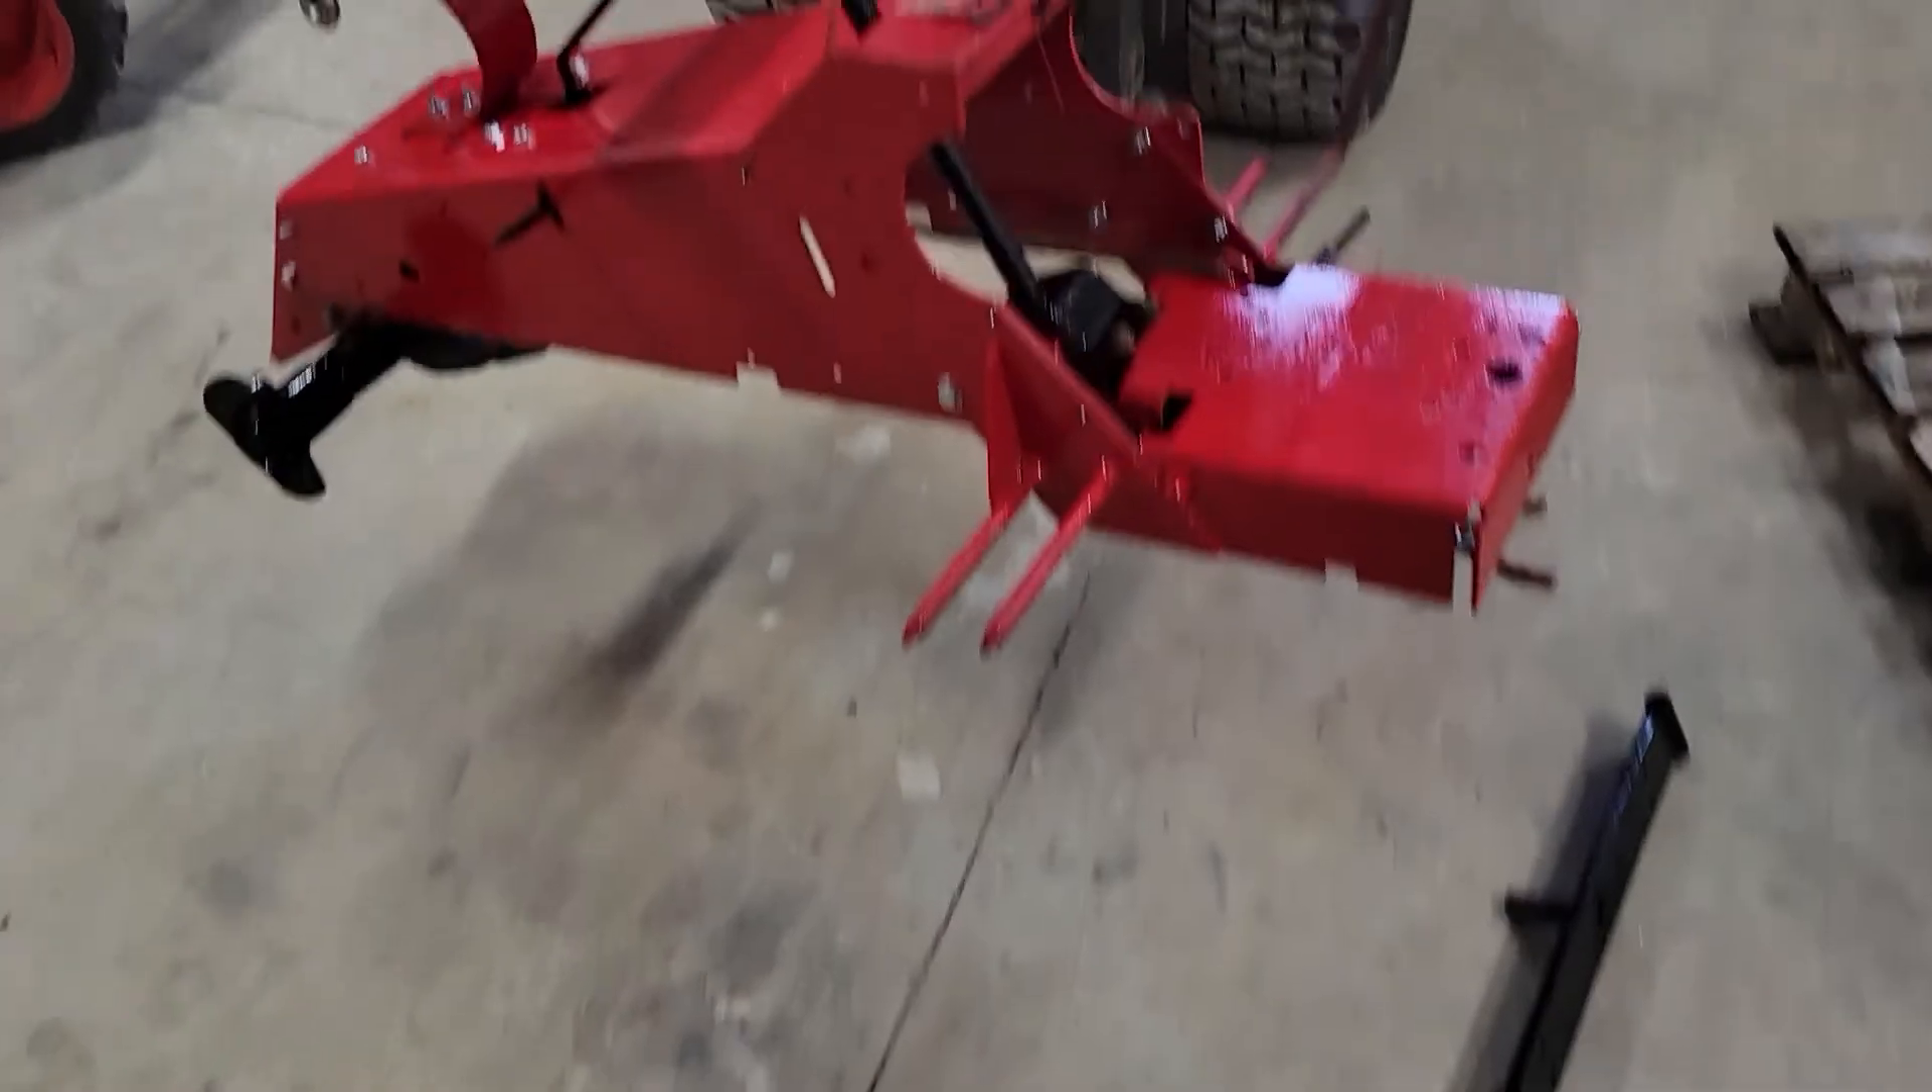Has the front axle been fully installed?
No.